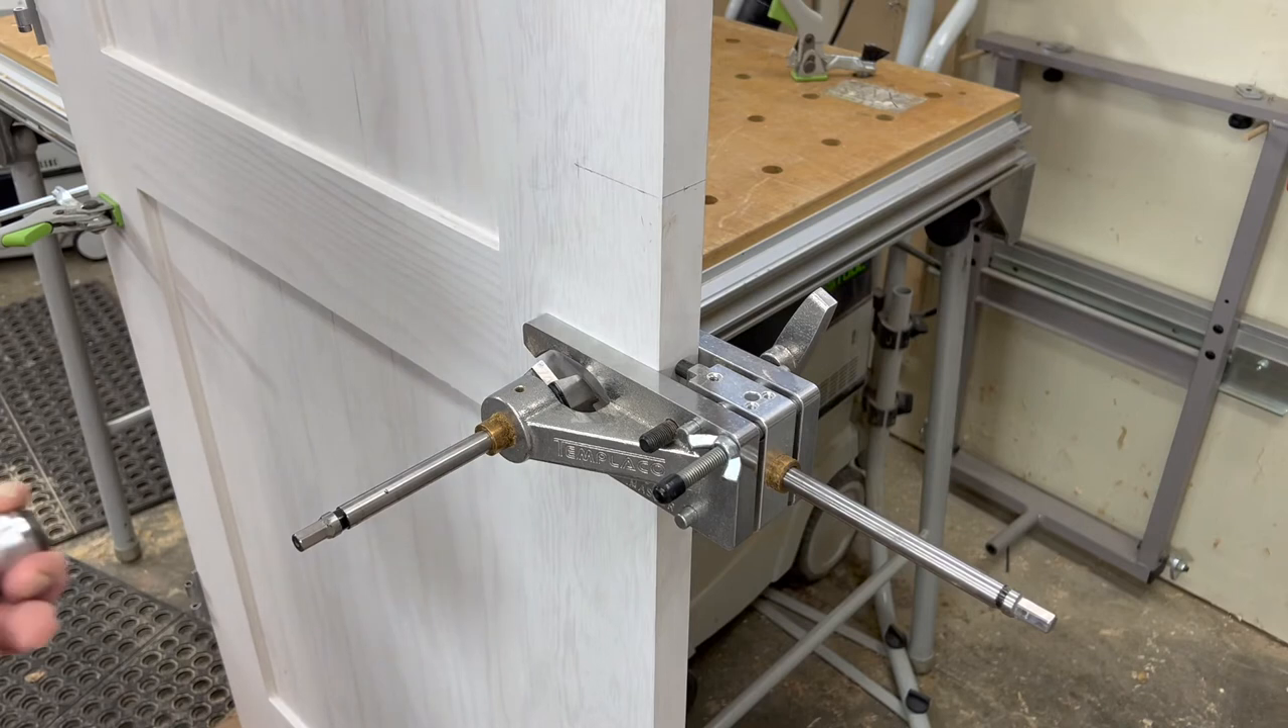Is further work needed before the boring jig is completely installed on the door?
No.